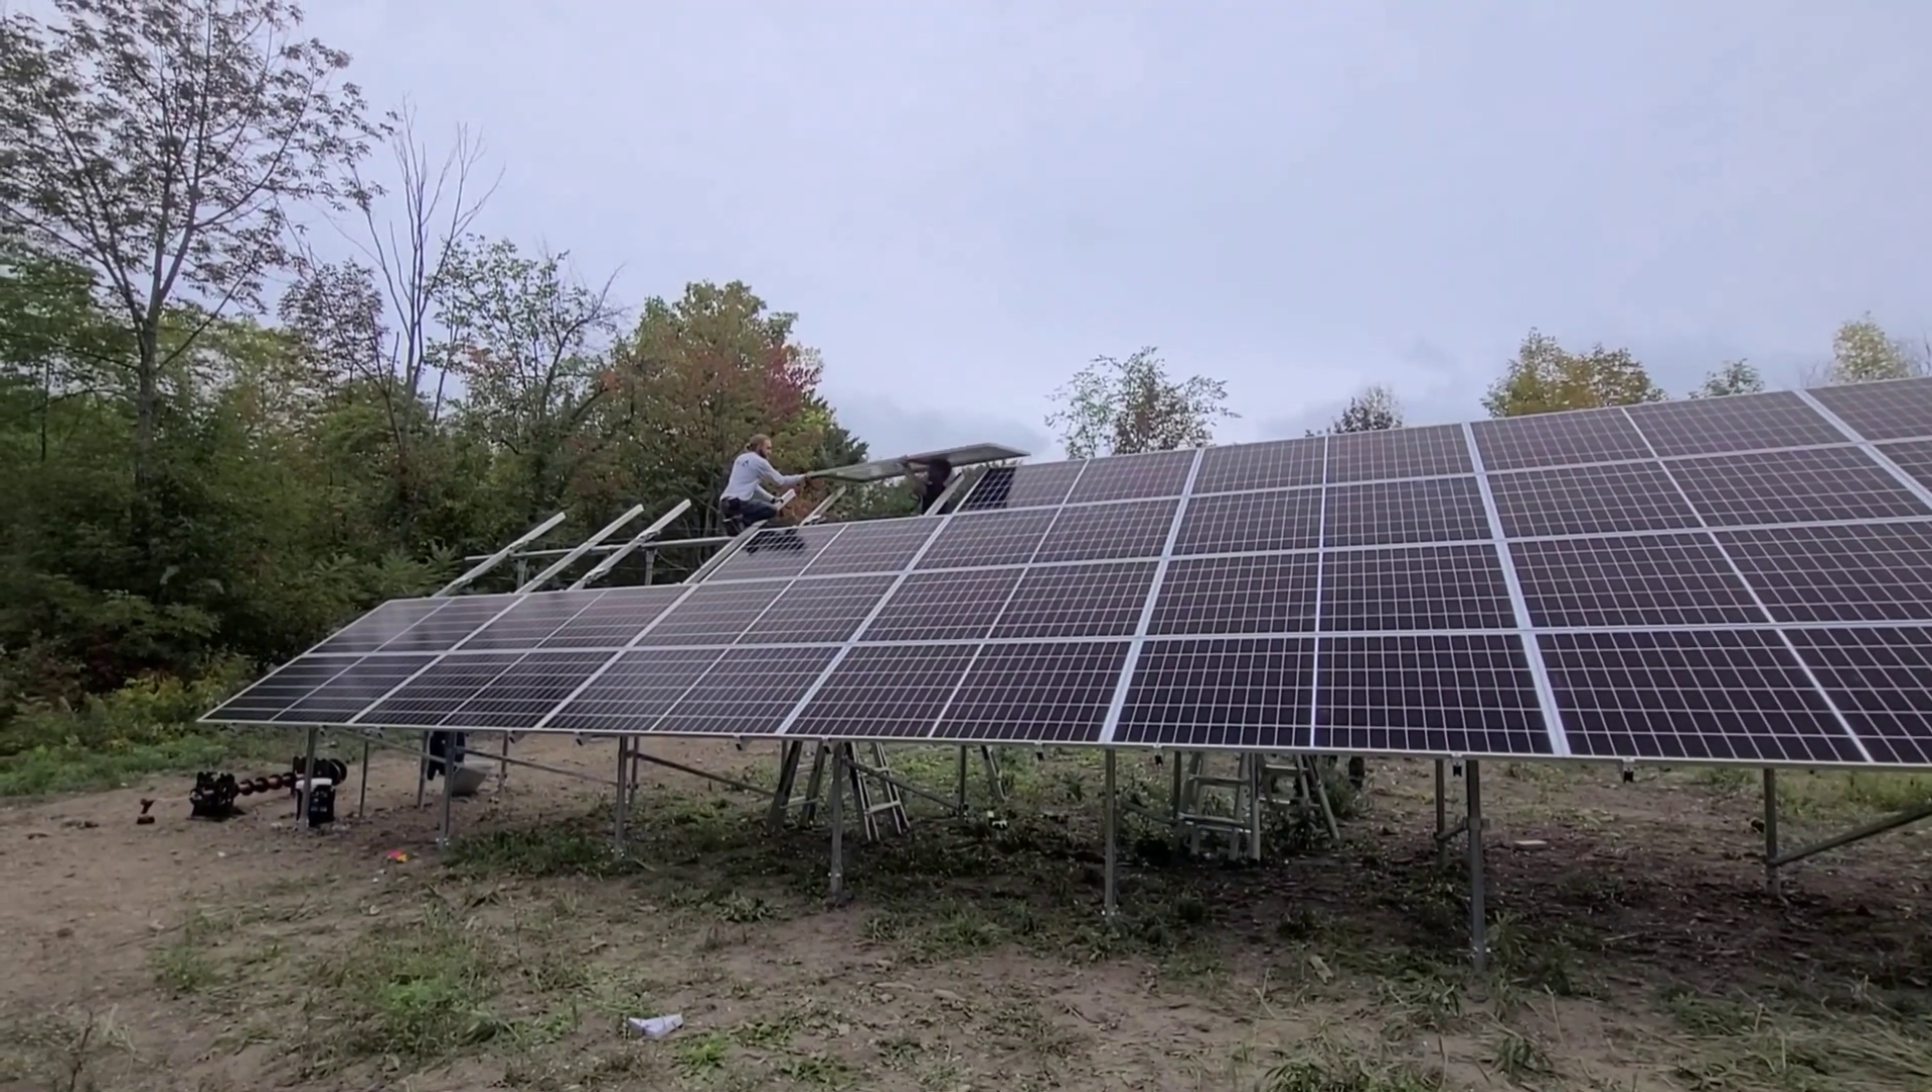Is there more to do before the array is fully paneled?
Yes.